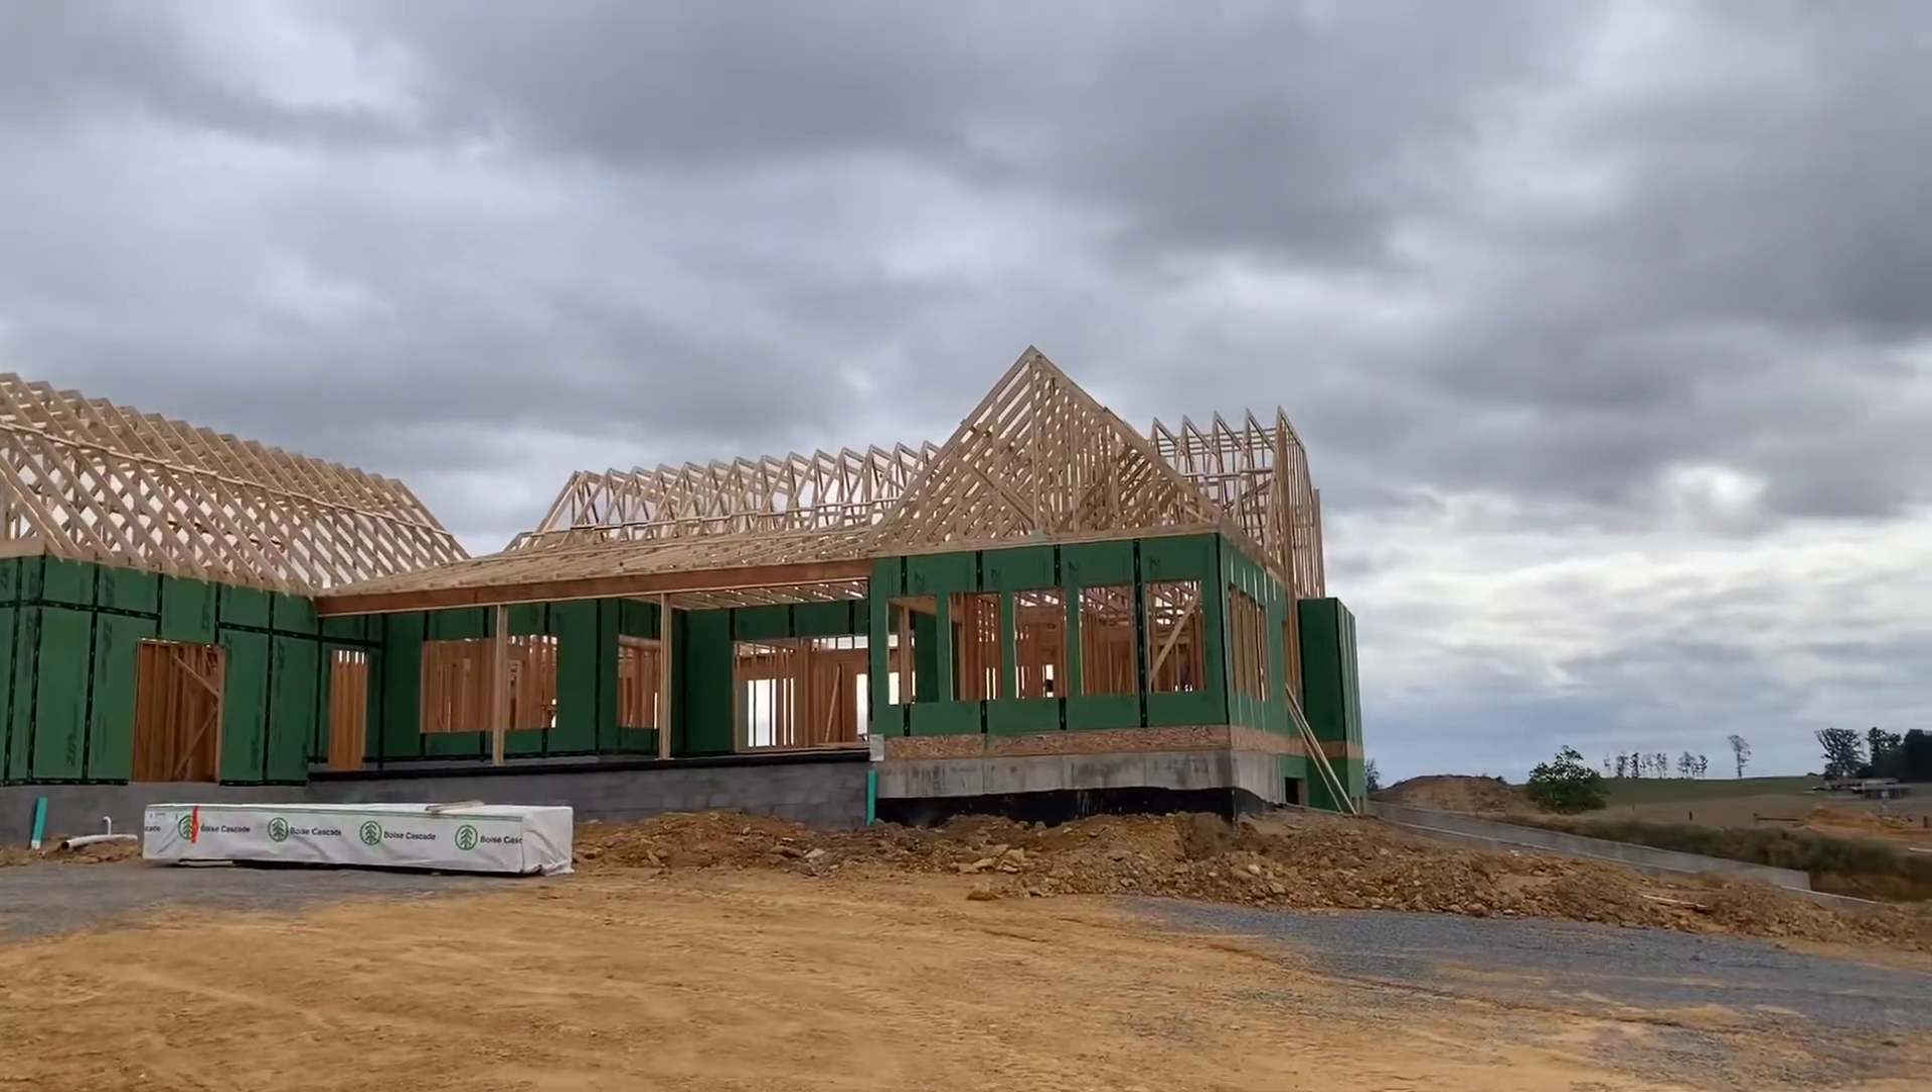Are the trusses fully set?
Yes.